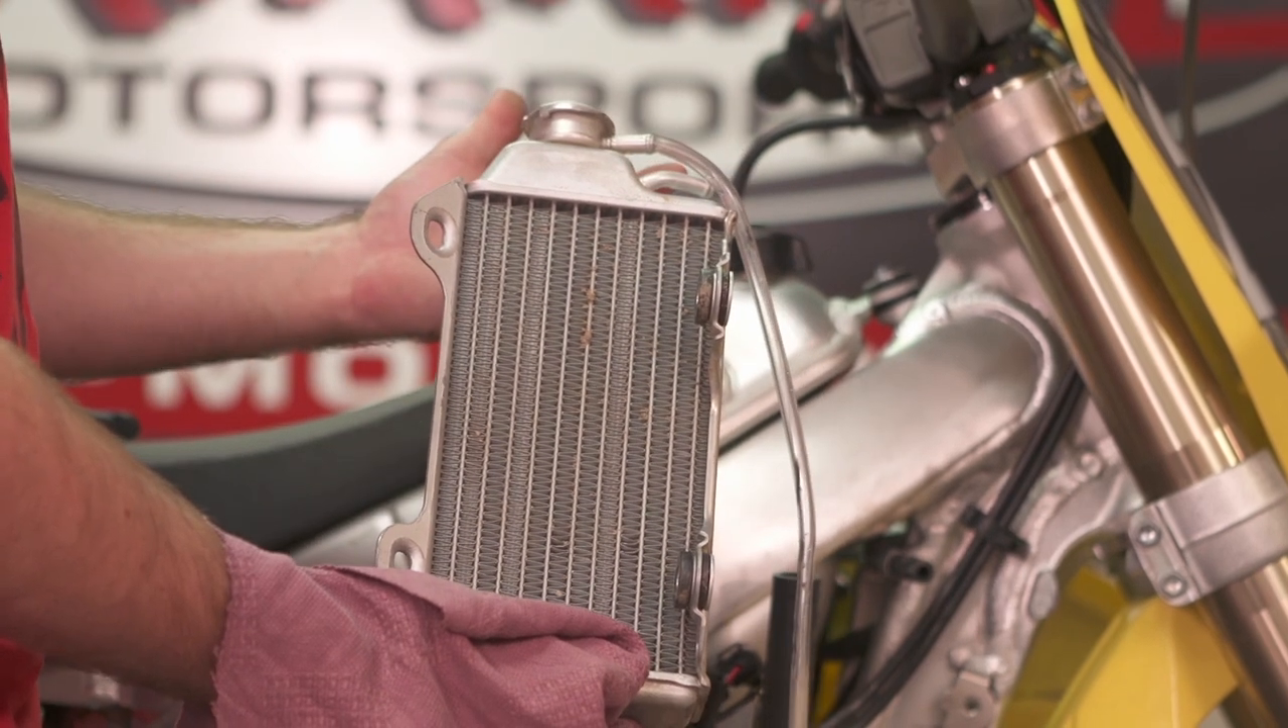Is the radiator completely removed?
Yes.